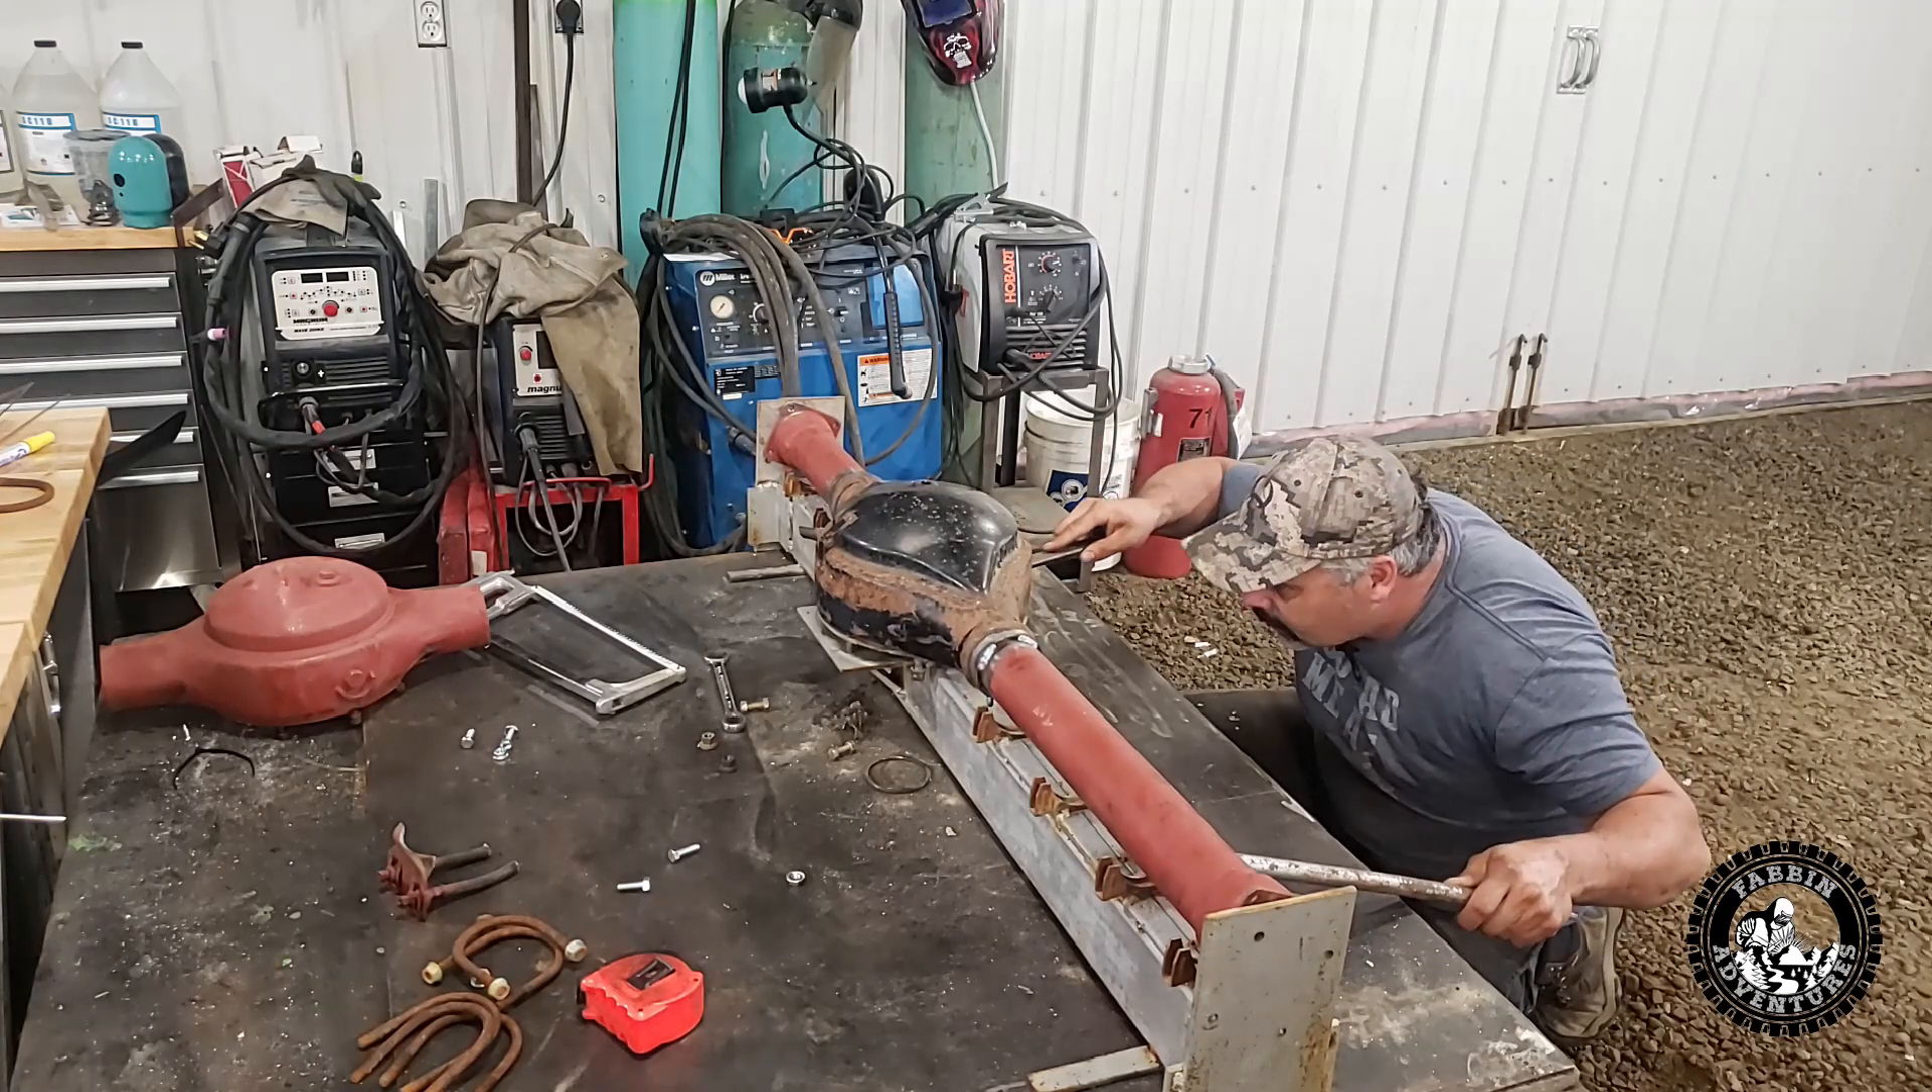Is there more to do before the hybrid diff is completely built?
Yes.